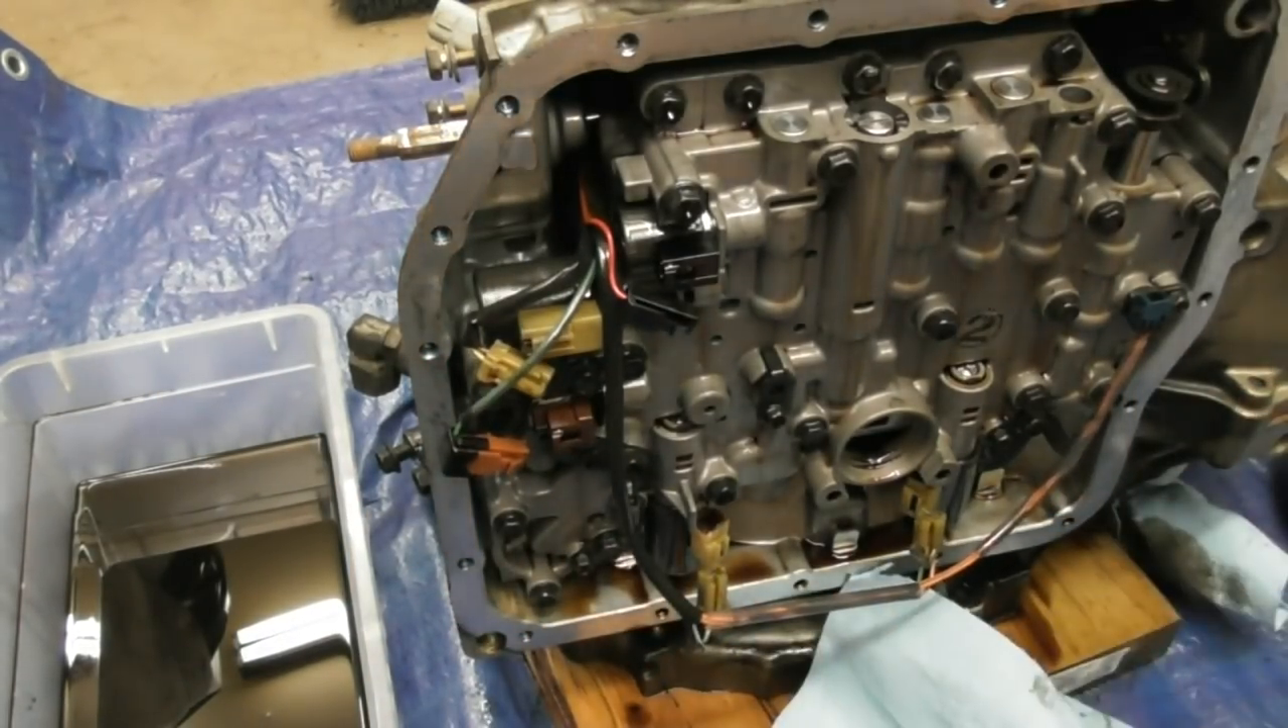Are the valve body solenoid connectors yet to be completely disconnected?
Yes.